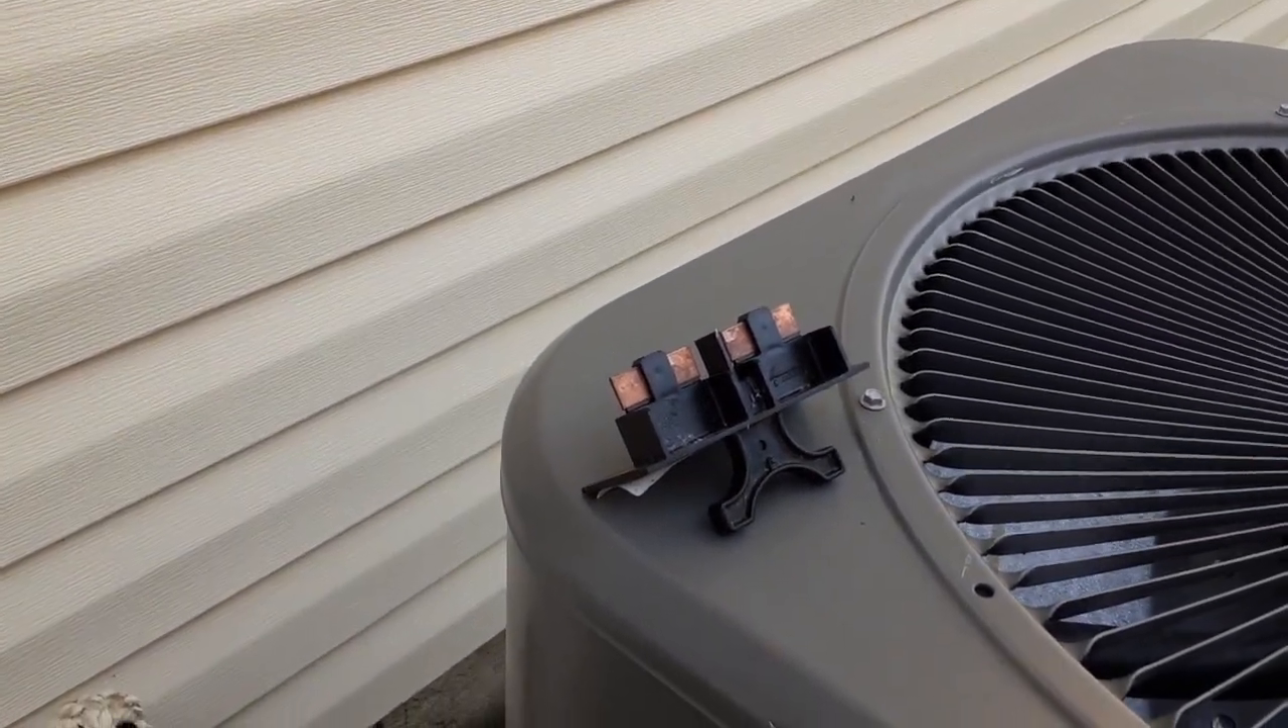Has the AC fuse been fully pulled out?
Yes.